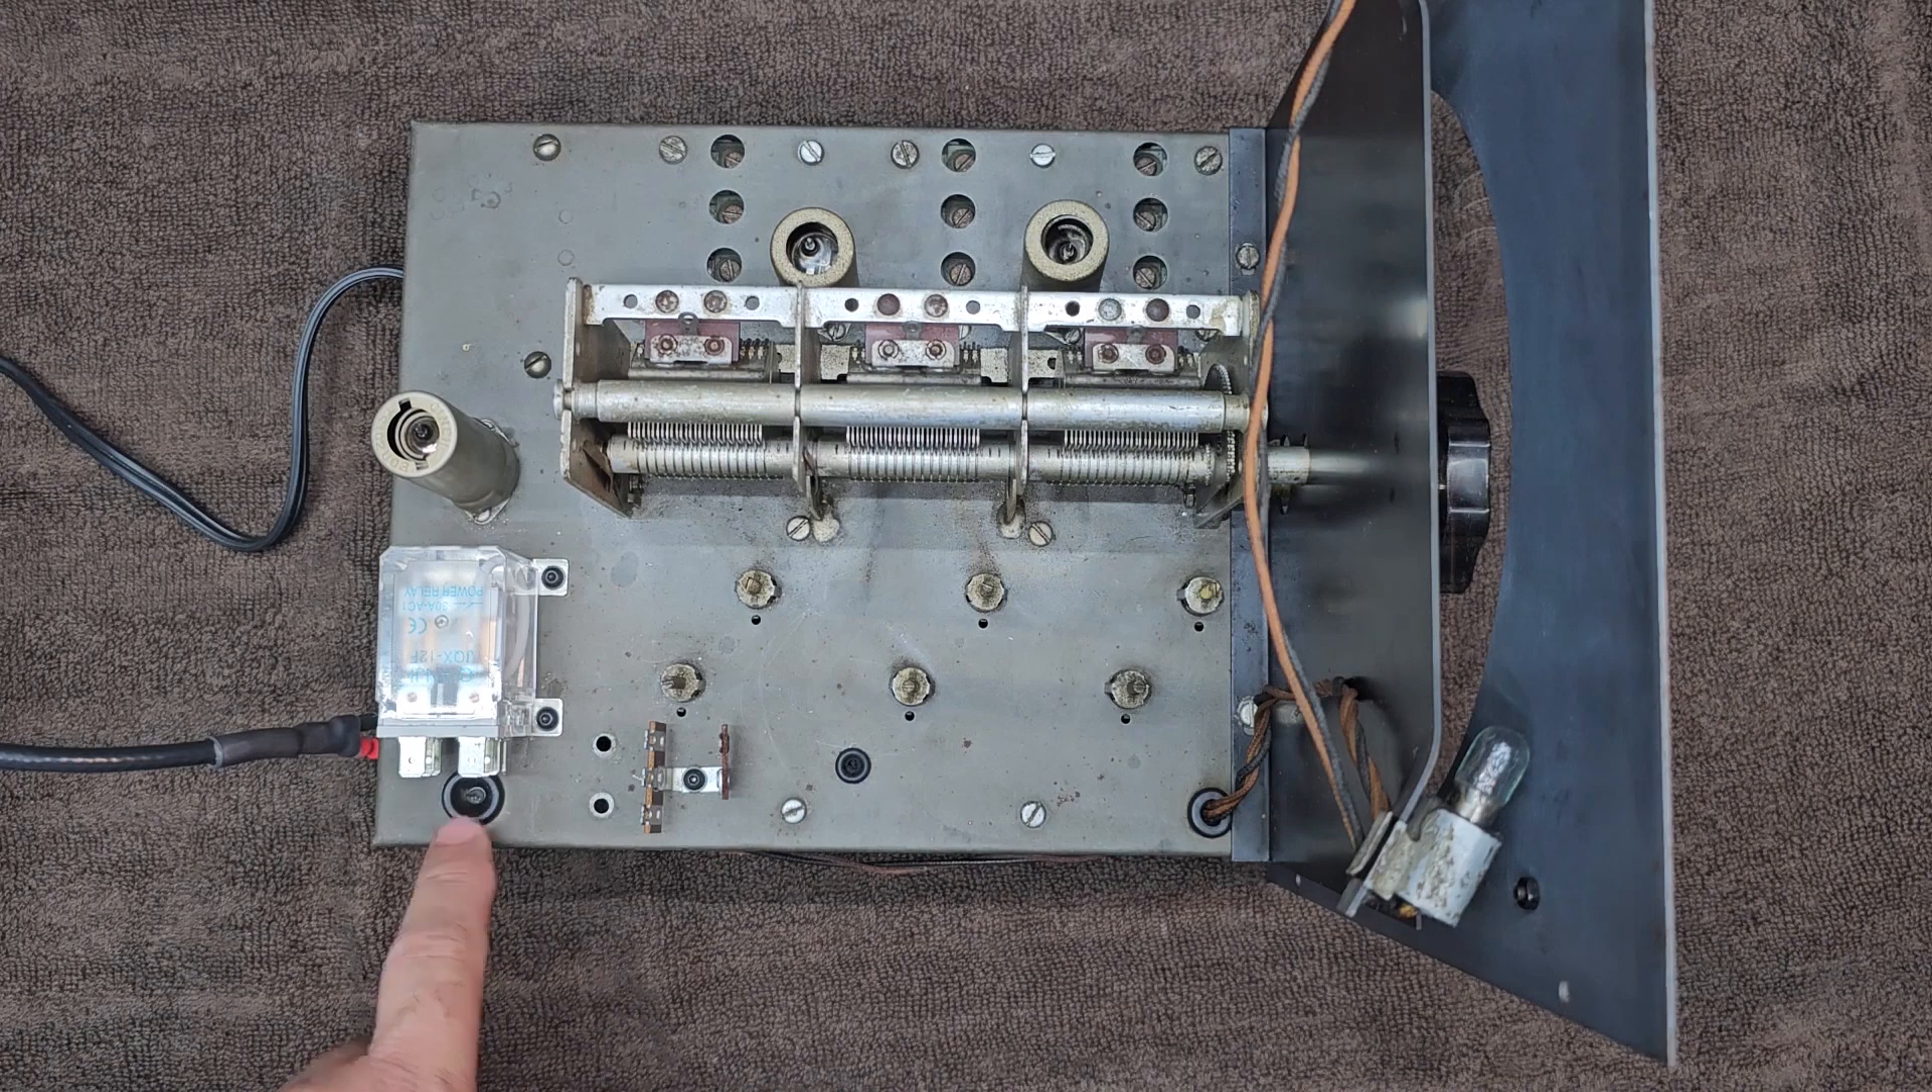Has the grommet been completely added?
Yes.